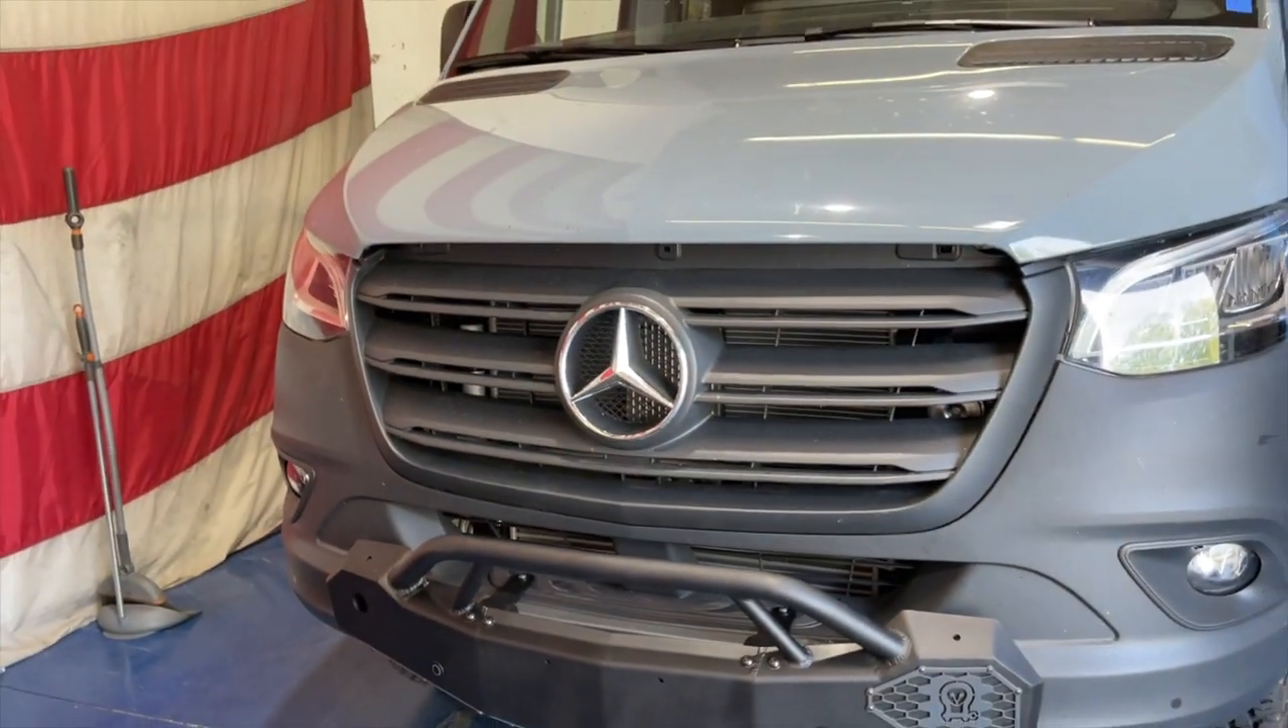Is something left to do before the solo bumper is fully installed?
No.